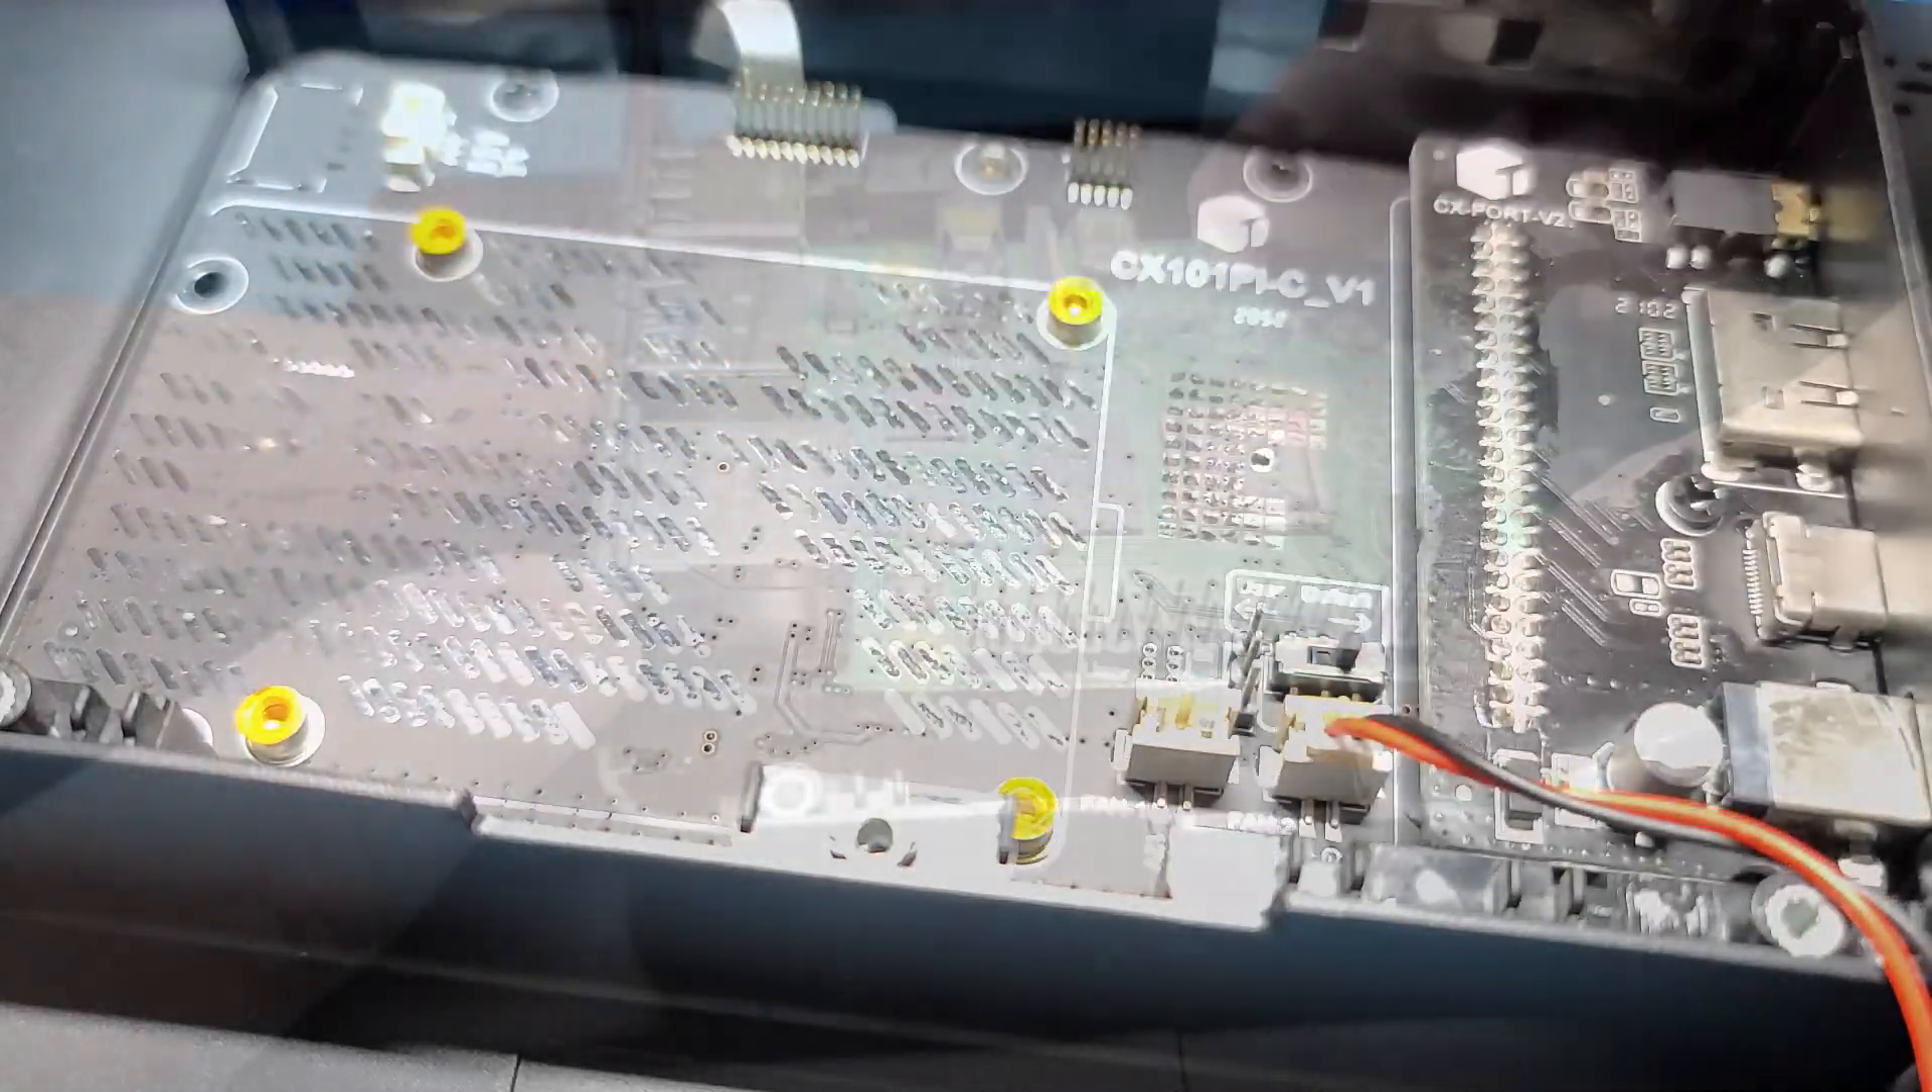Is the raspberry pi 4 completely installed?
No.